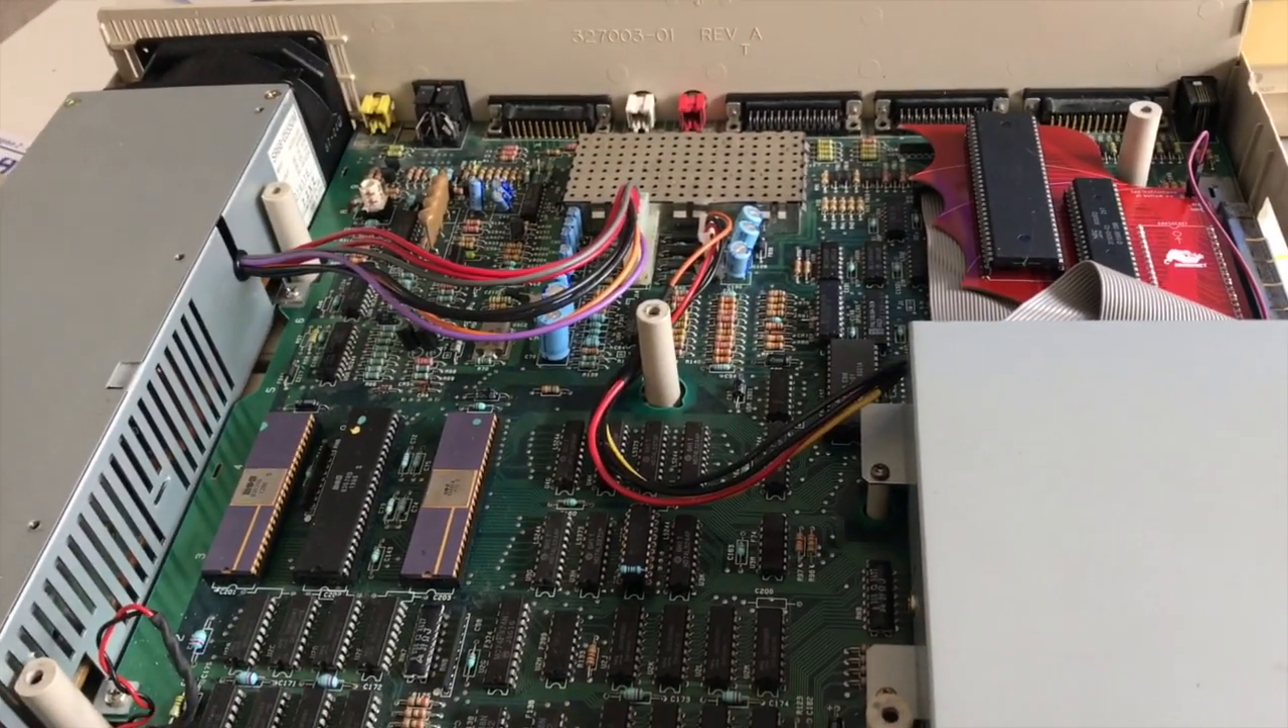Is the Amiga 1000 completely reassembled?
No.